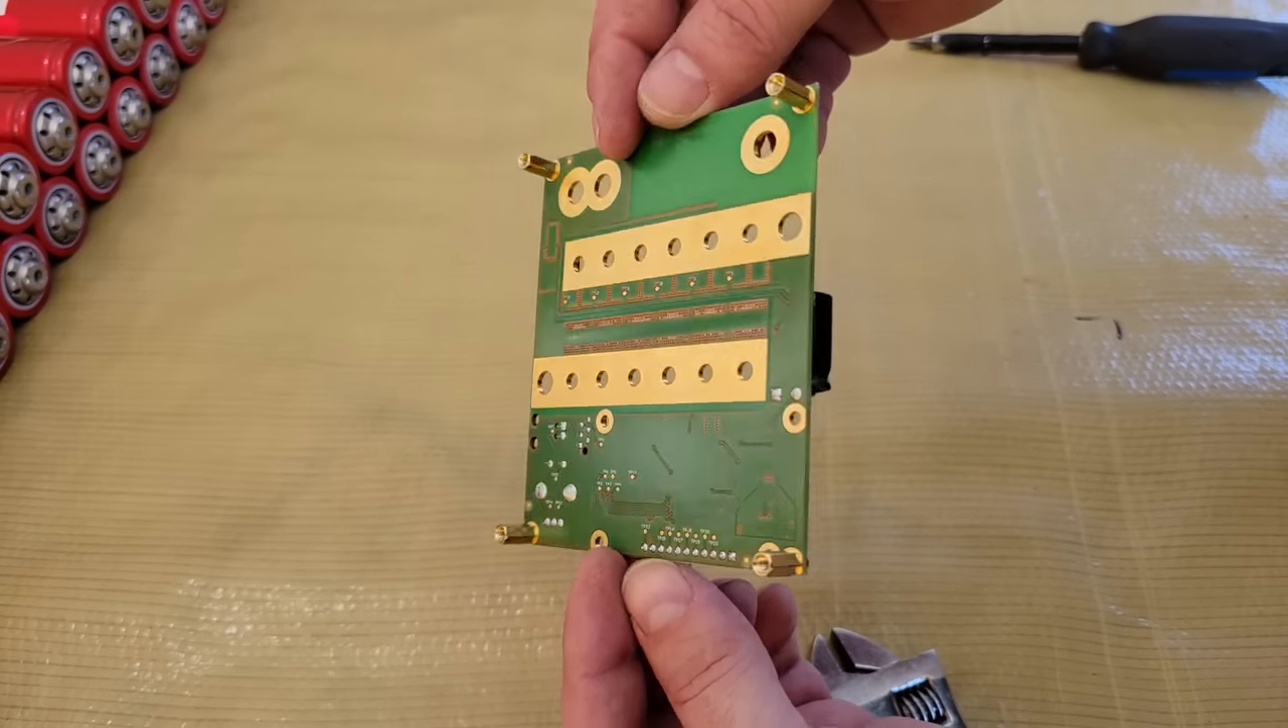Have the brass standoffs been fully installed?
Yes.